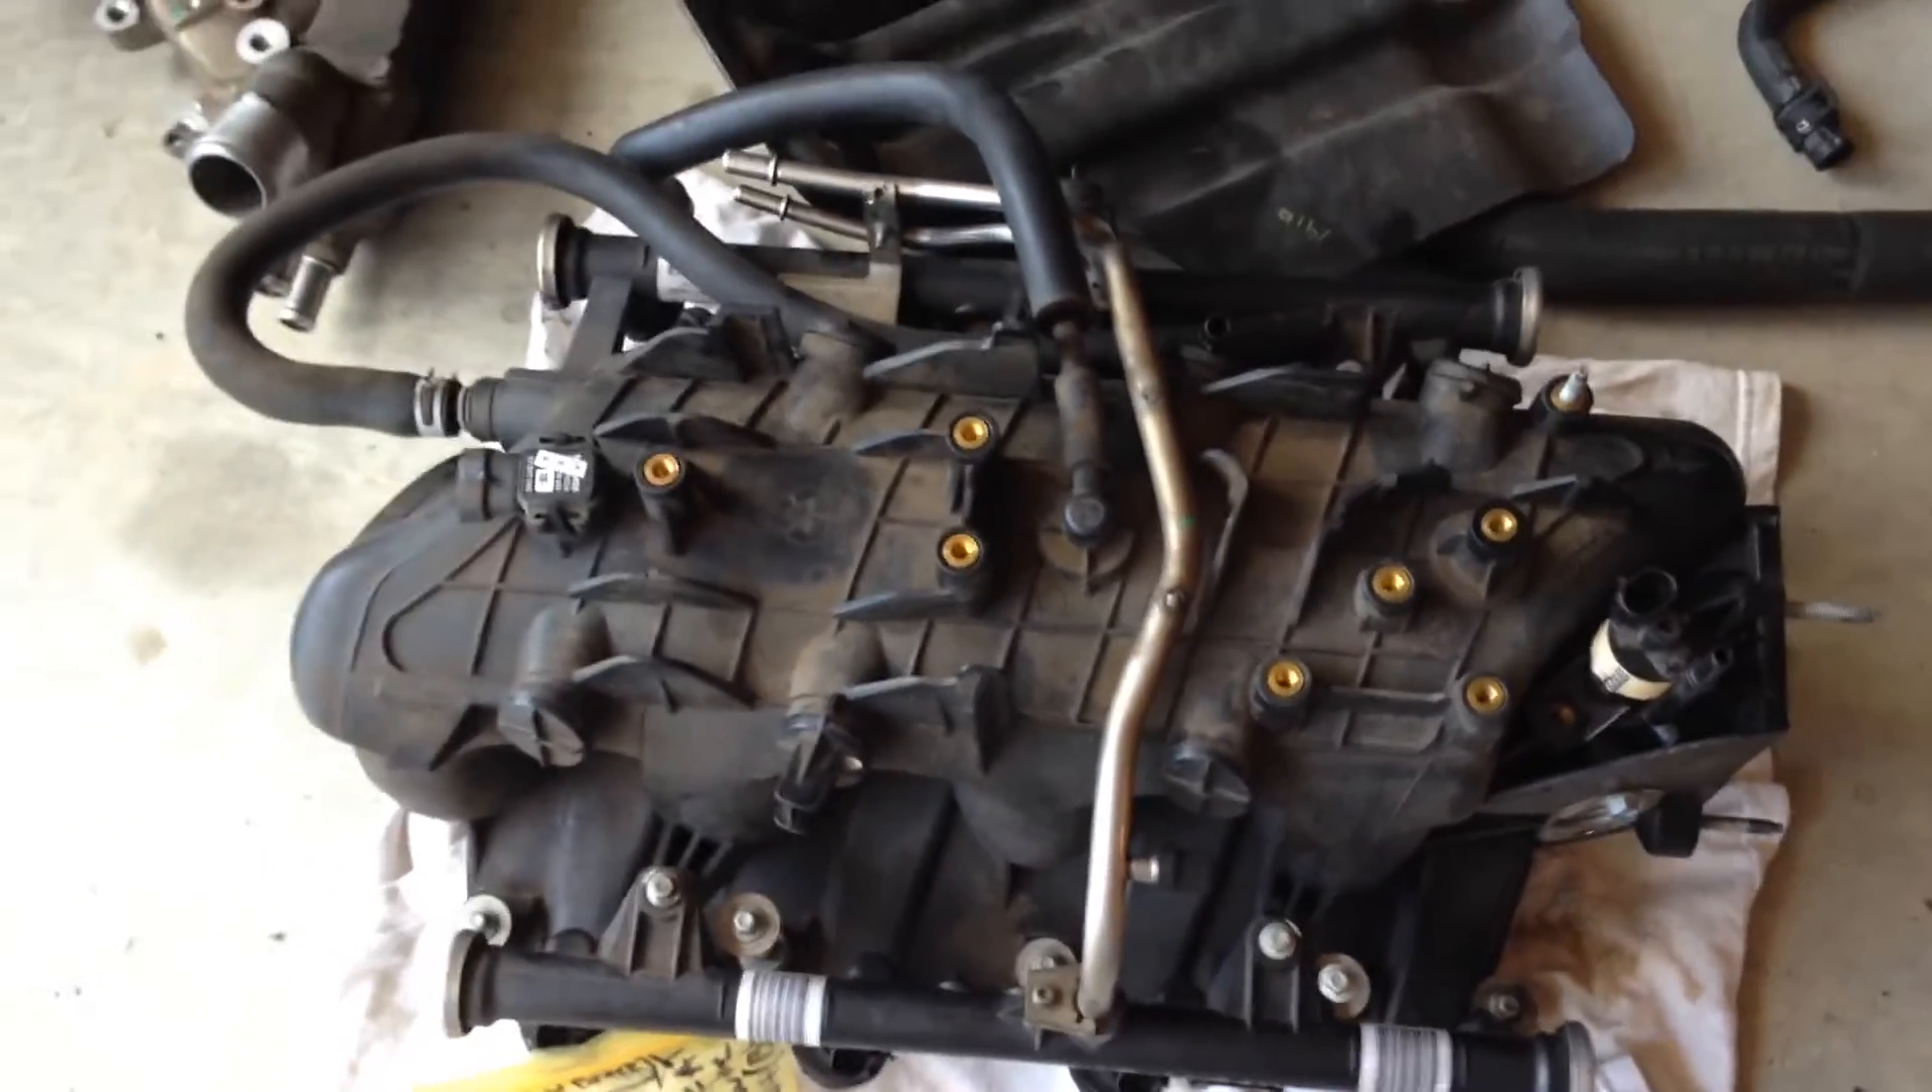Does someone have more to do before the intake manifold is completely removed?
No.